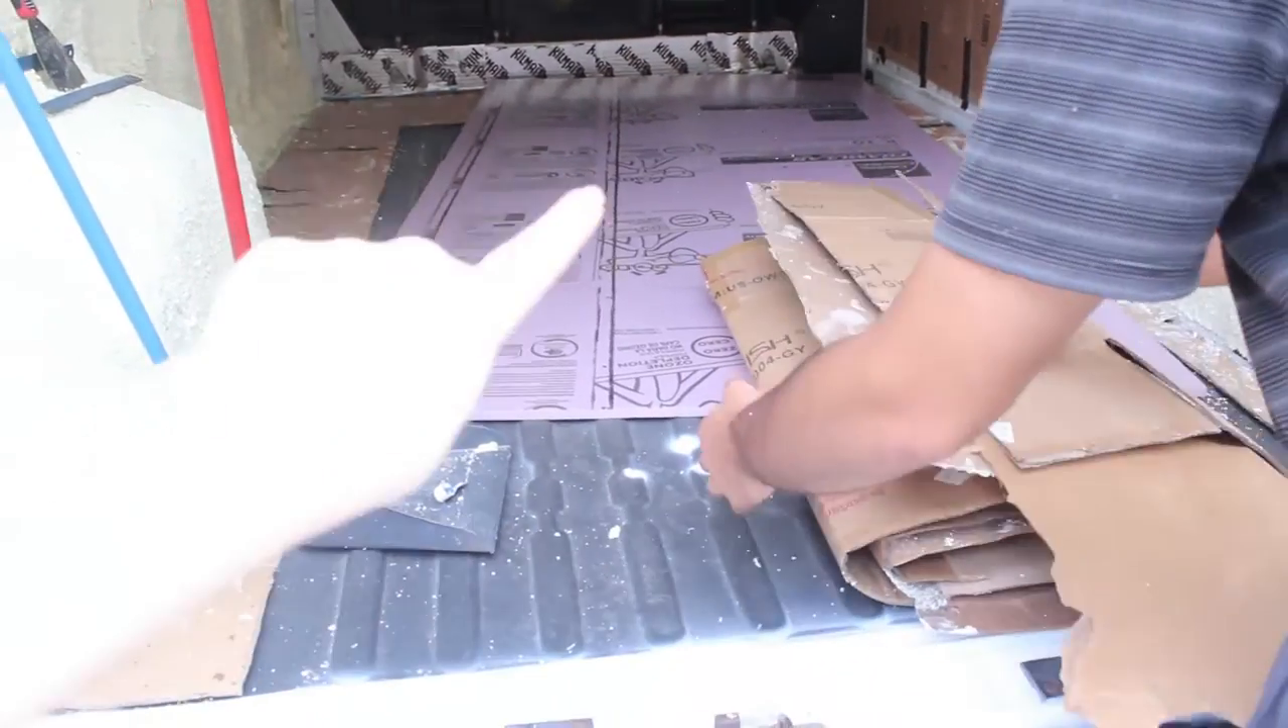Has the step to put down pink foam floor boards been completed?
No.